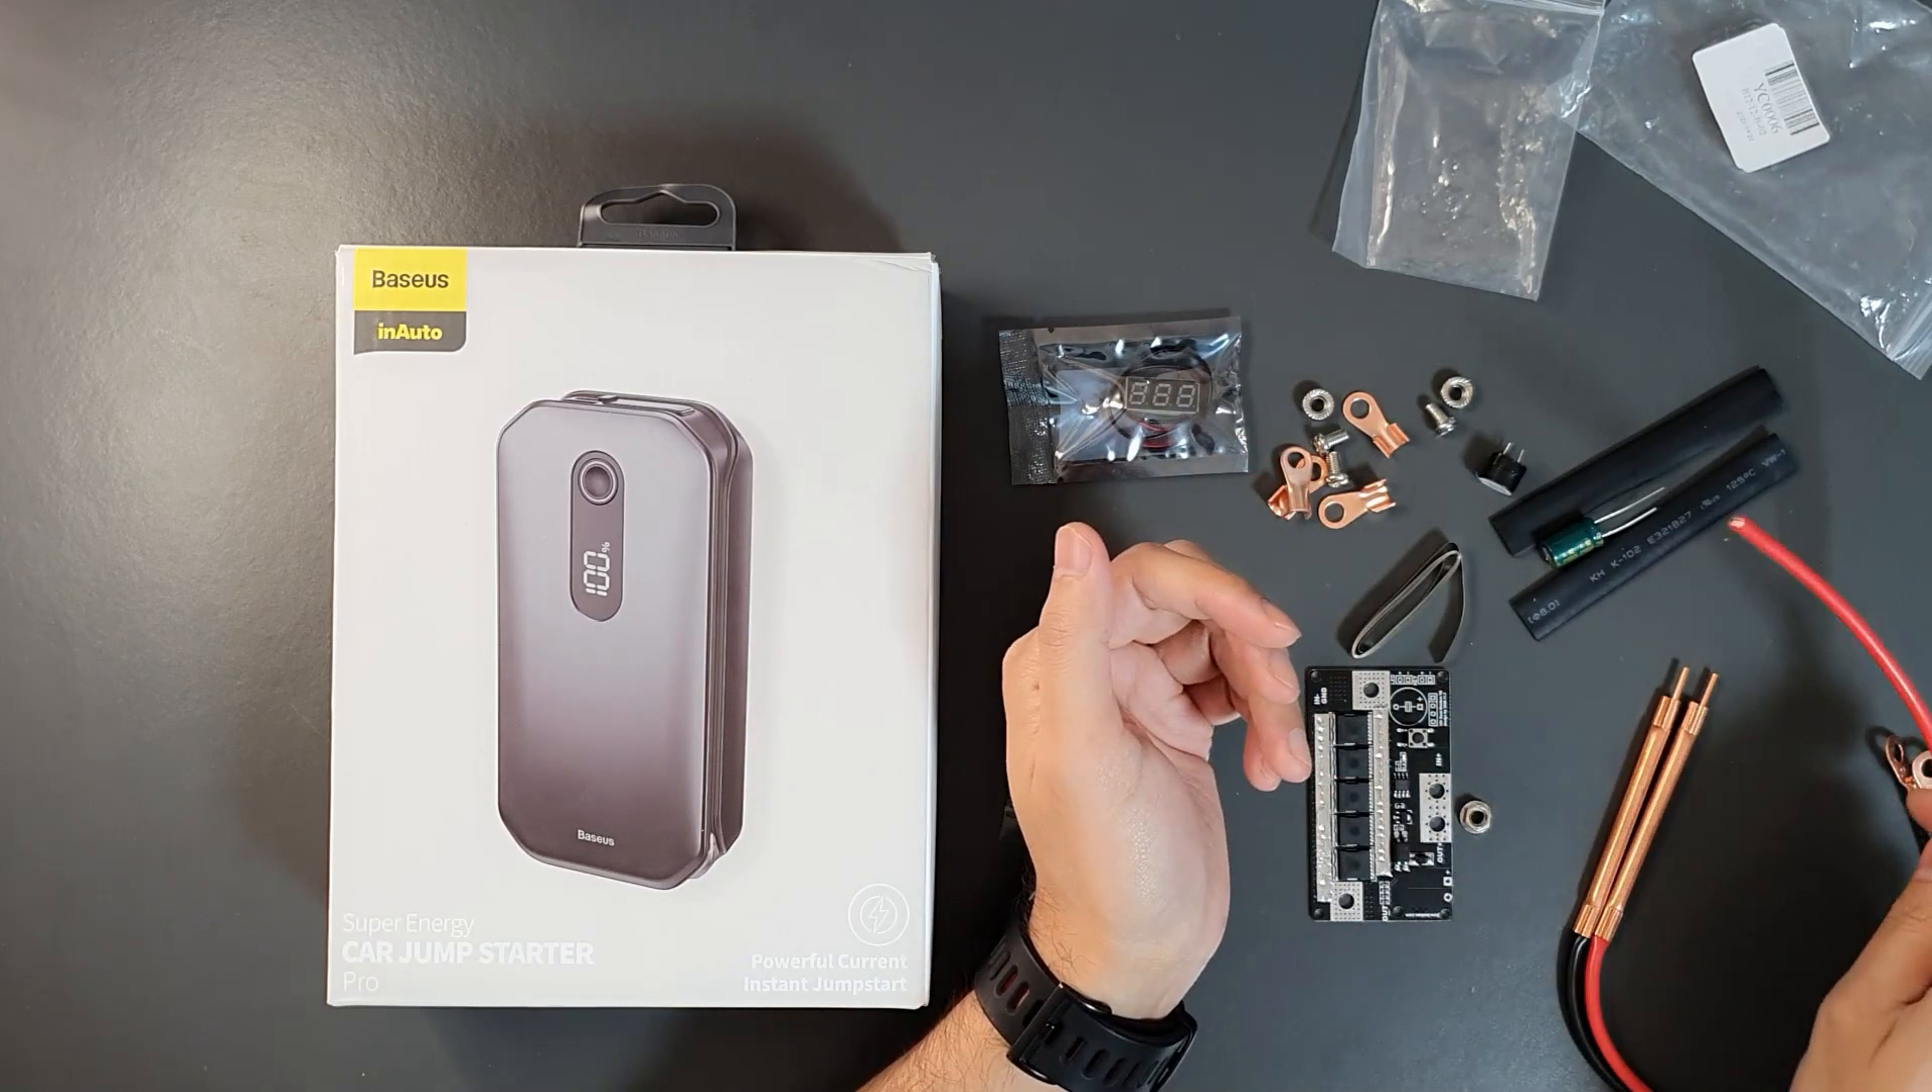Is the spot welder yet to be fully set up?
Yes.